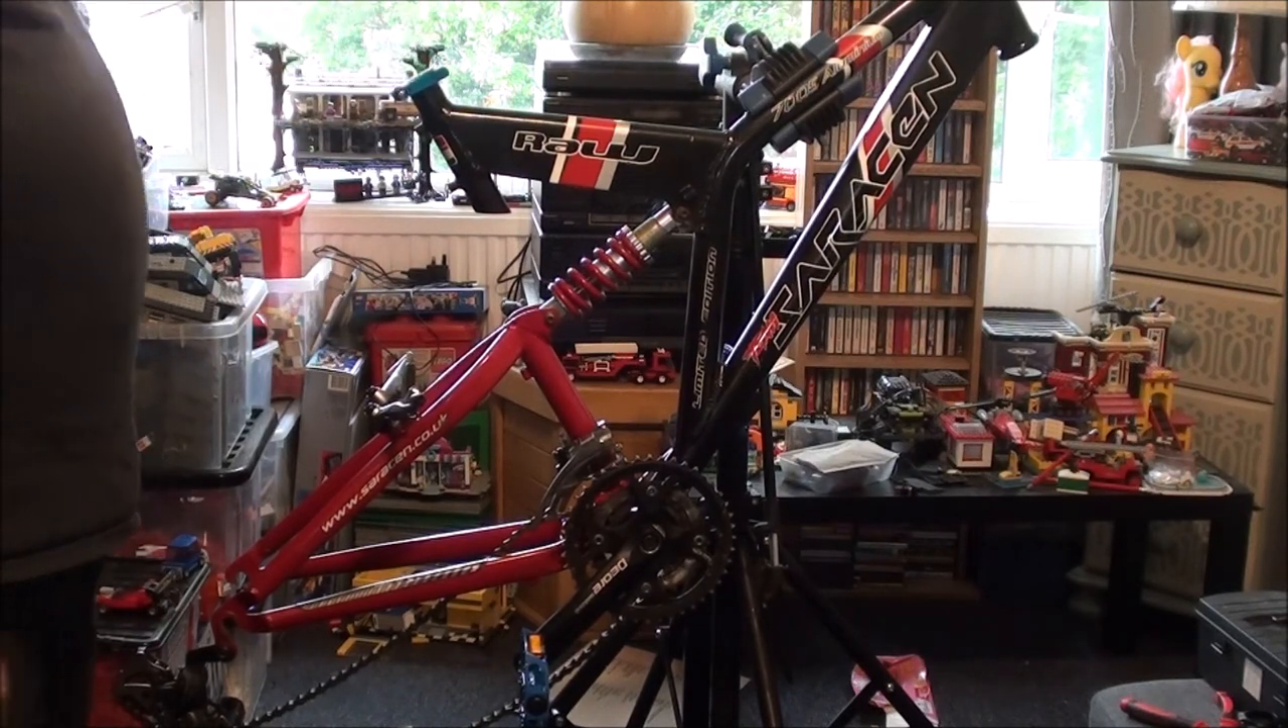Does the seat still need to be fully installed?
Yes.